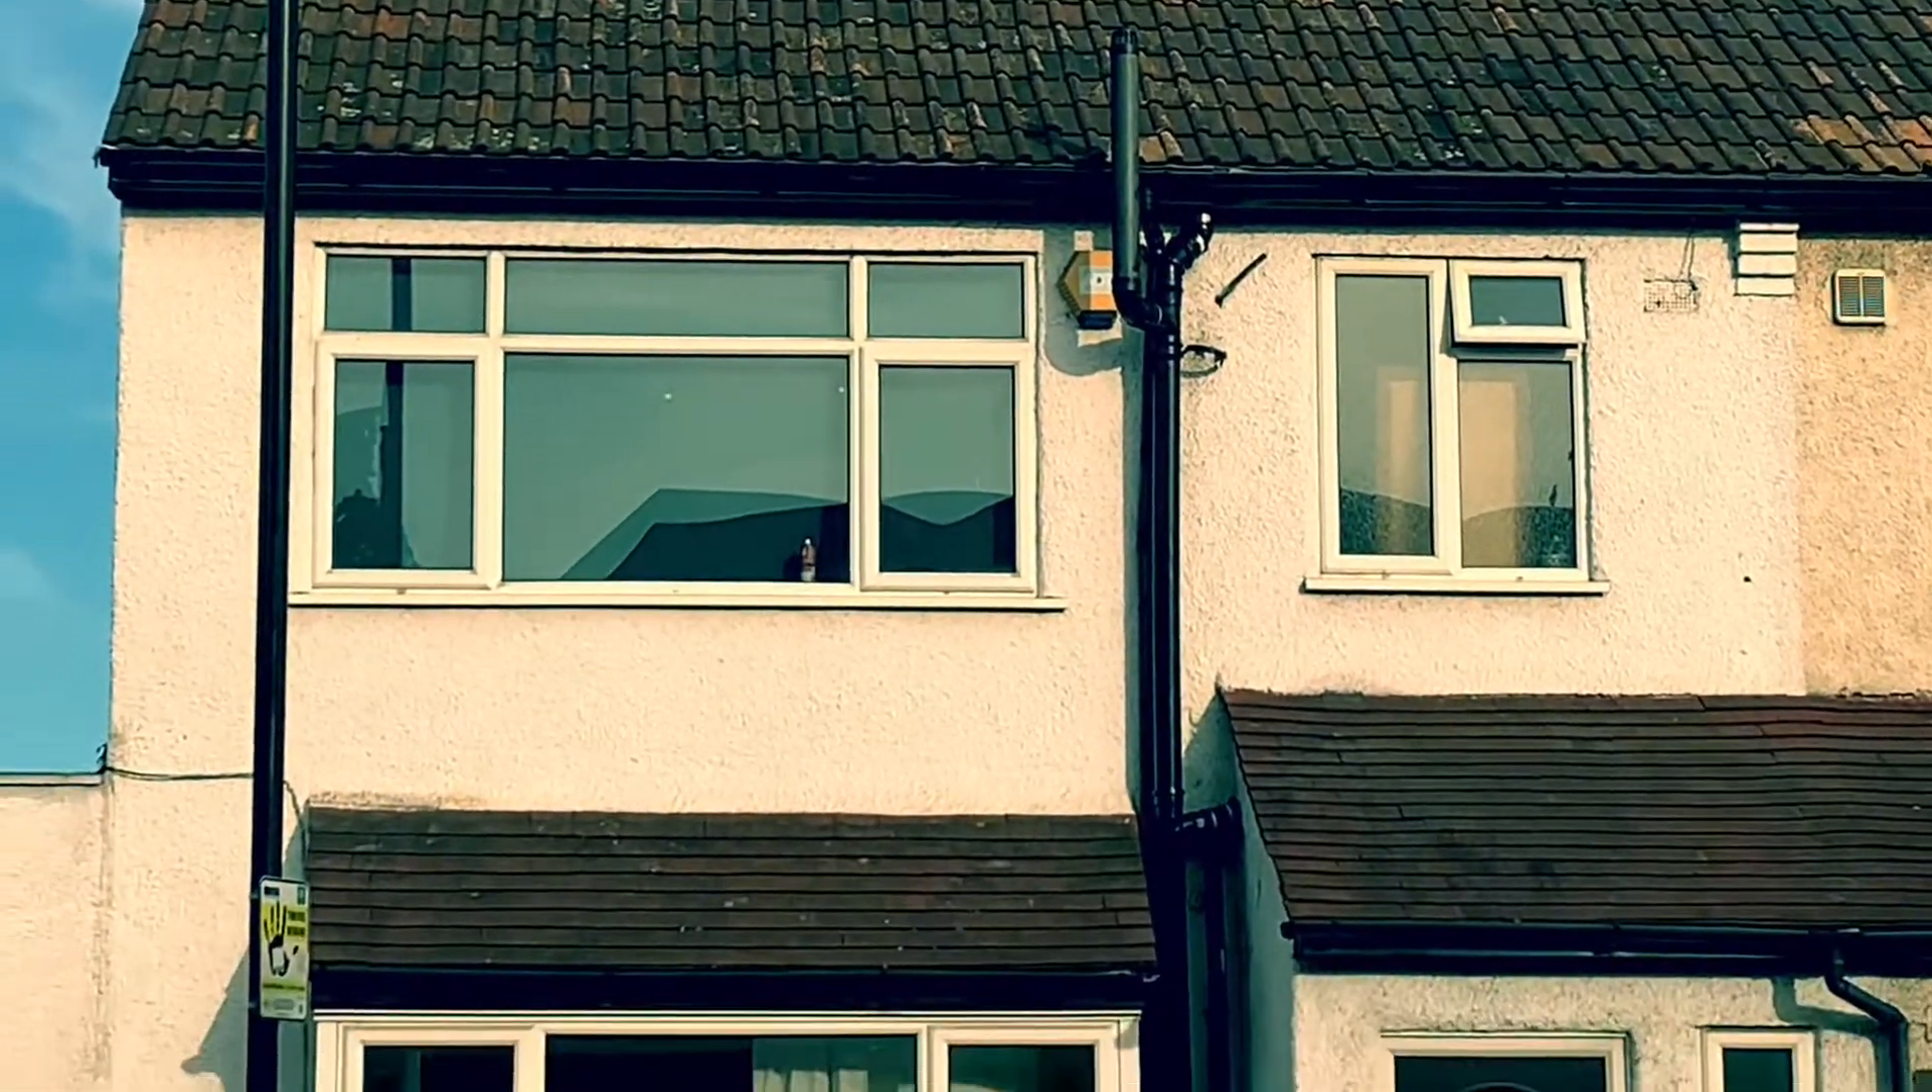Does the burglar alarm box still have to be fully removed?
Yes.